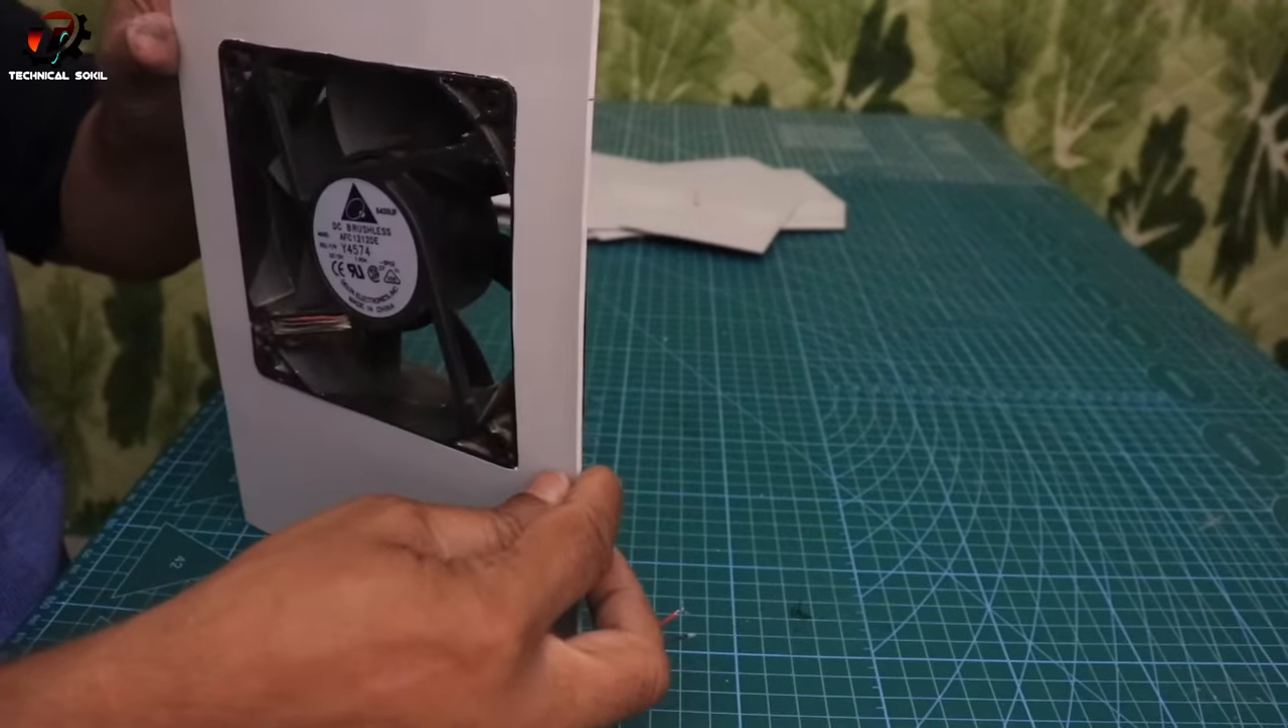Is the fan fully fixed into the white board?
Yes.